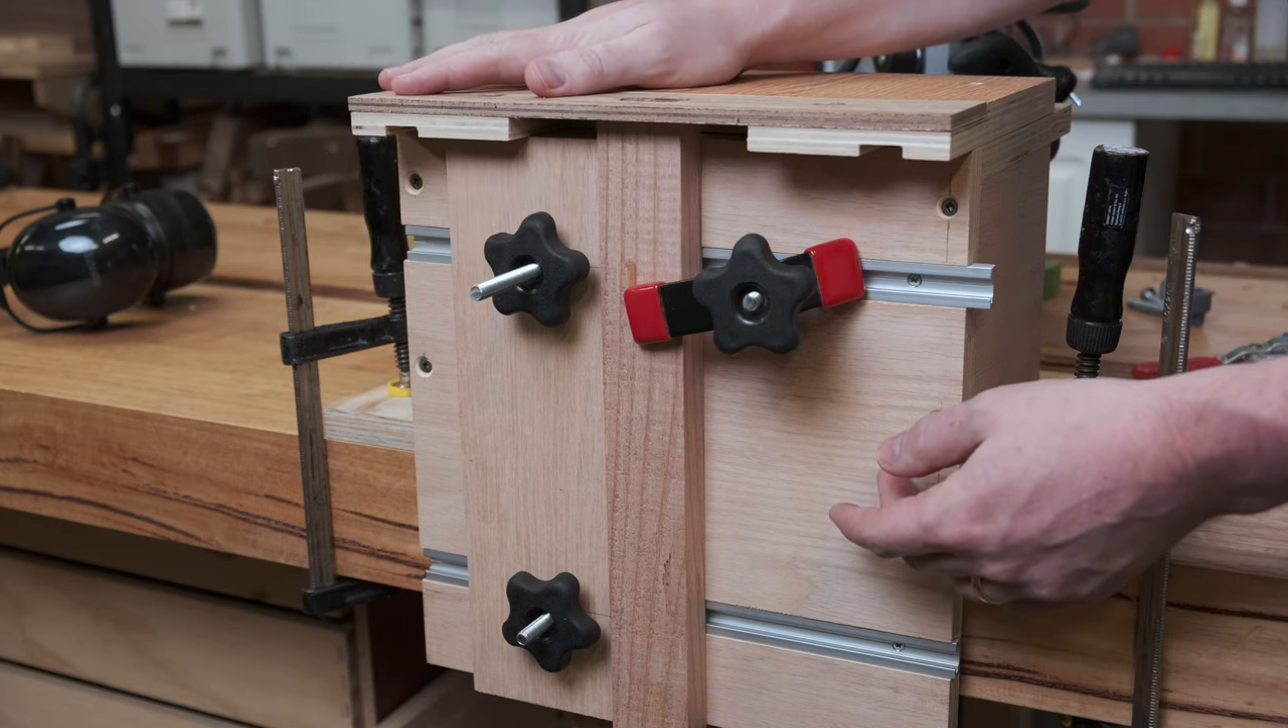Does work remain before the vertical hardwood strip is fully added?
No.